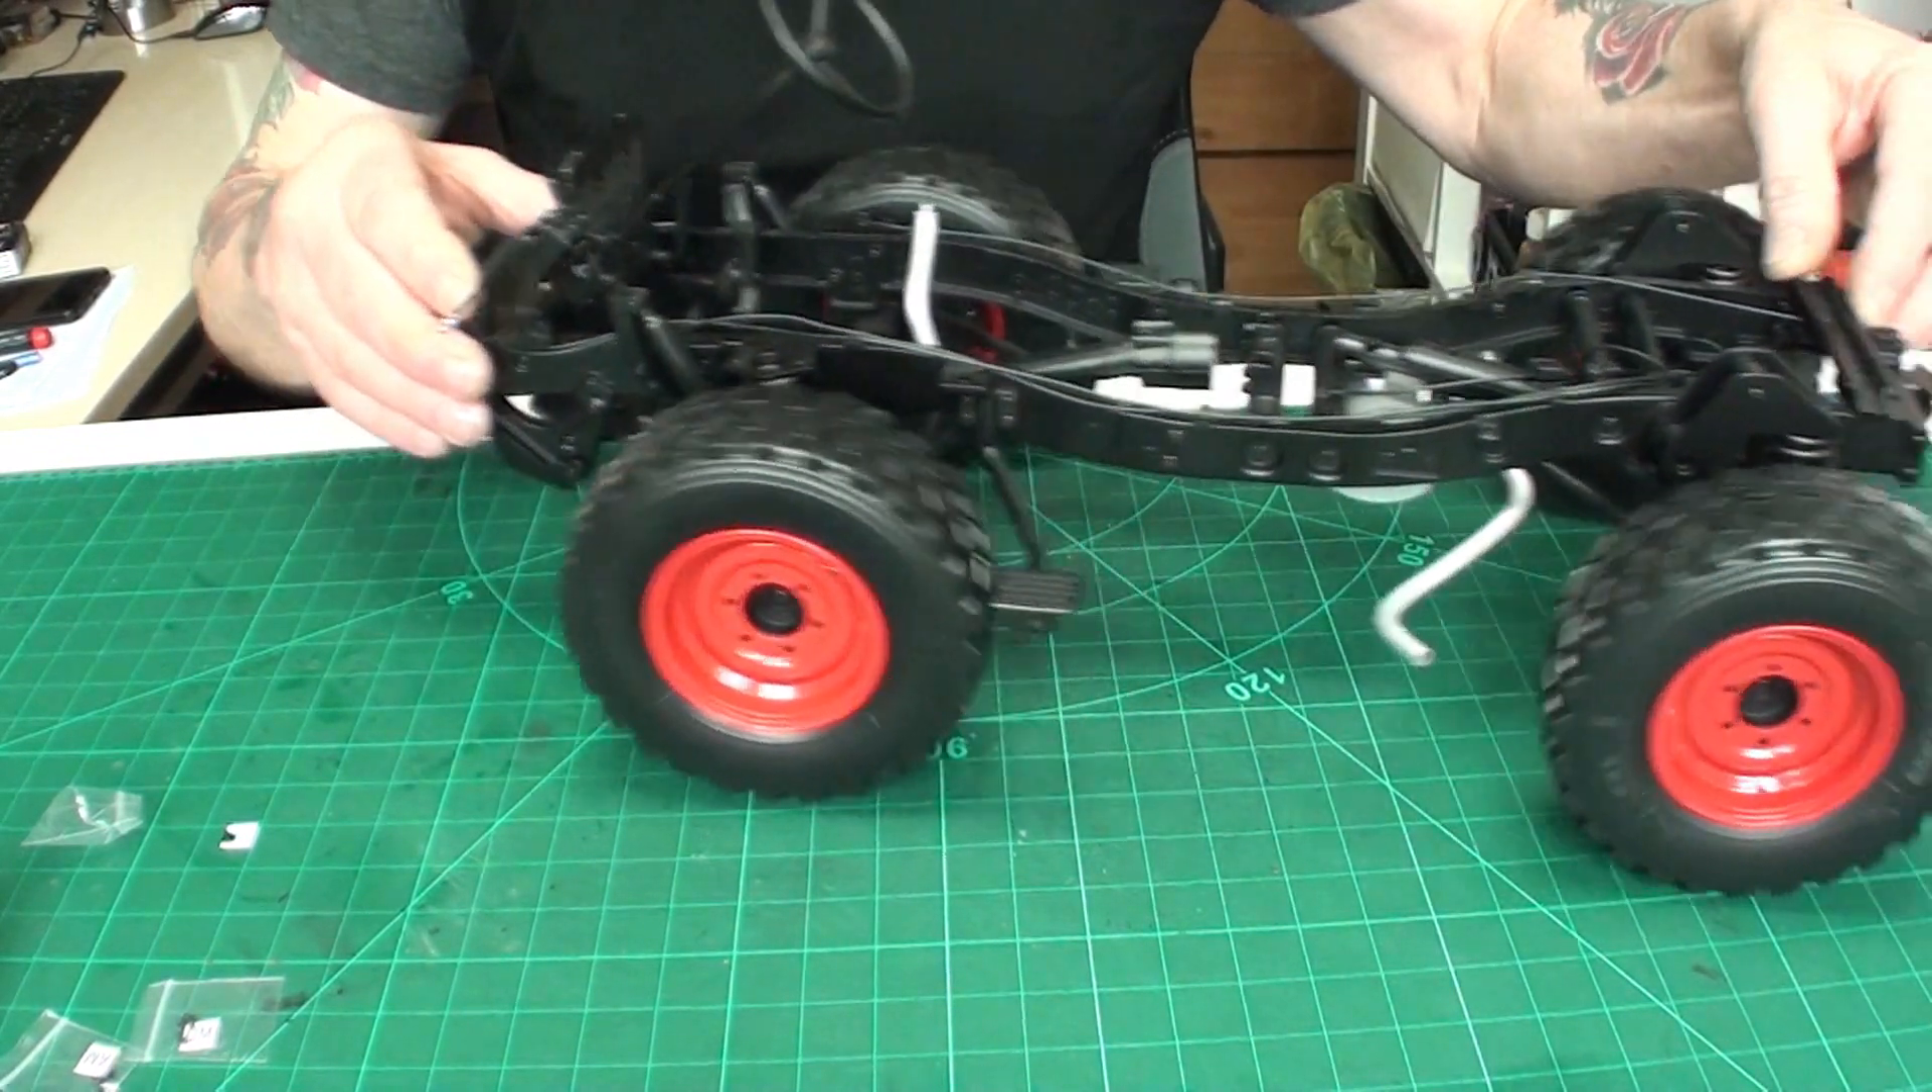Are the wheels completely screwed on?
Yes.